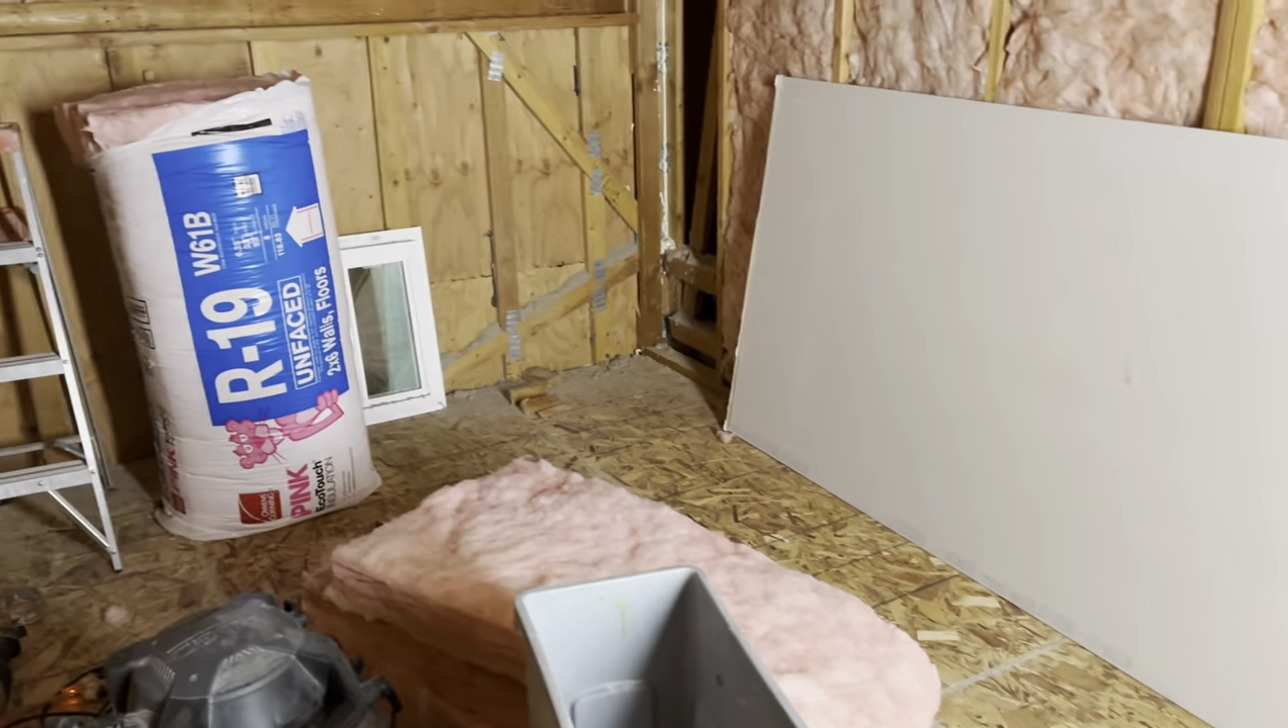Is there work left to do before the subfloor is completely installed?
No.